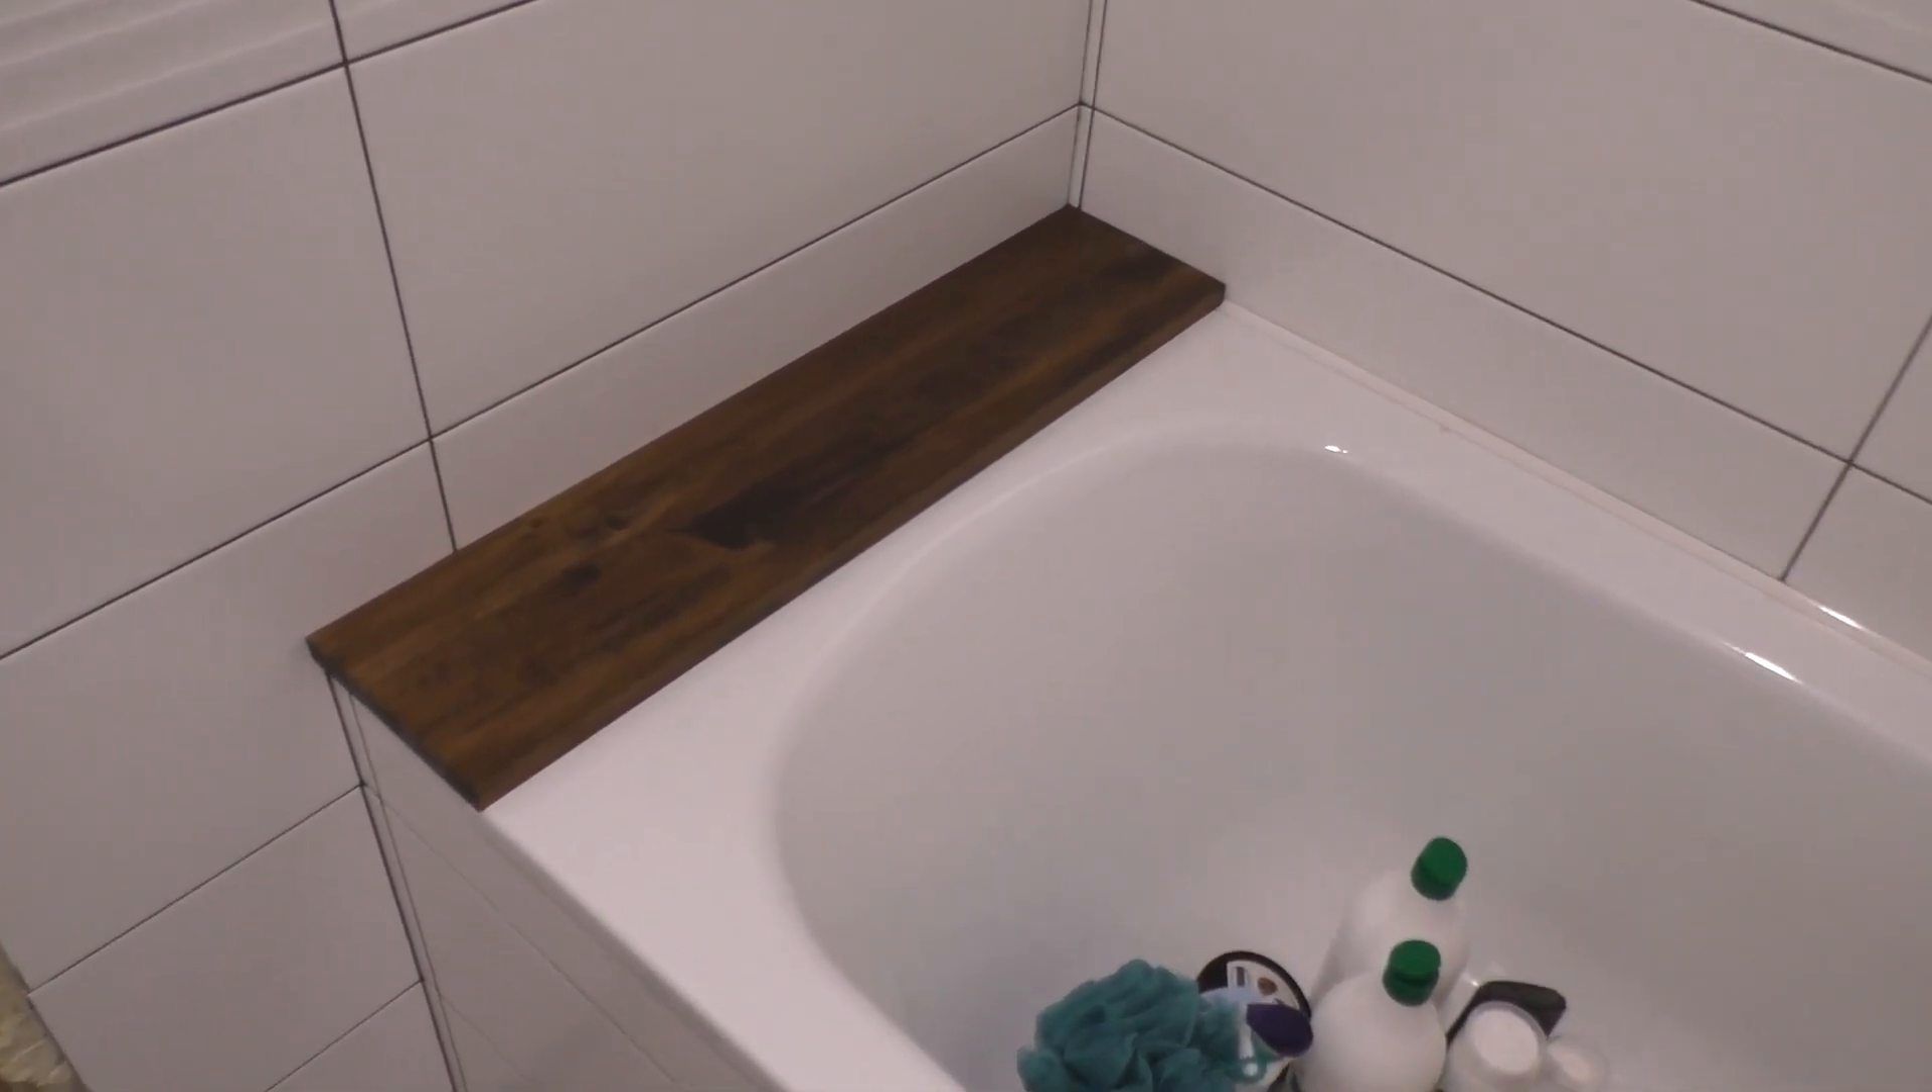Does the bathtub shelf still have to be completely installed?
No.